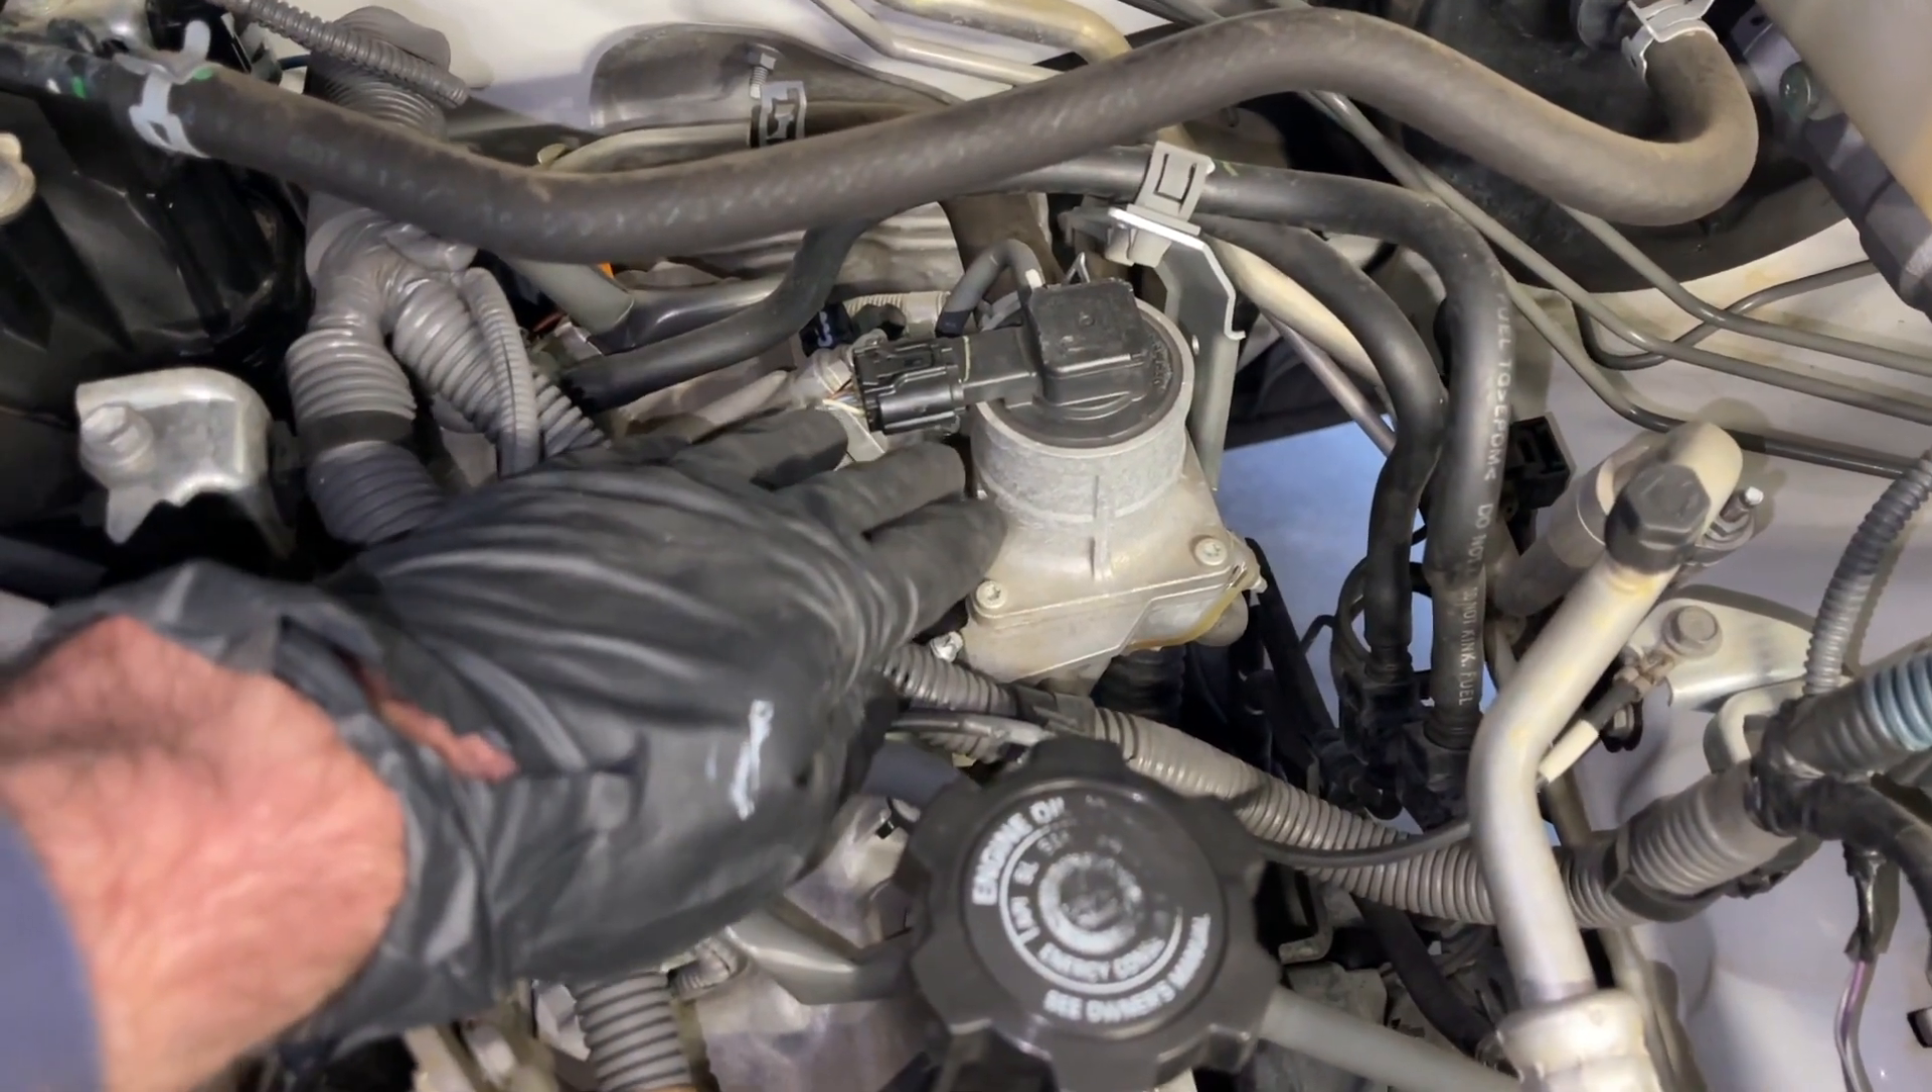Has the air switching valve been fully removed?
No.